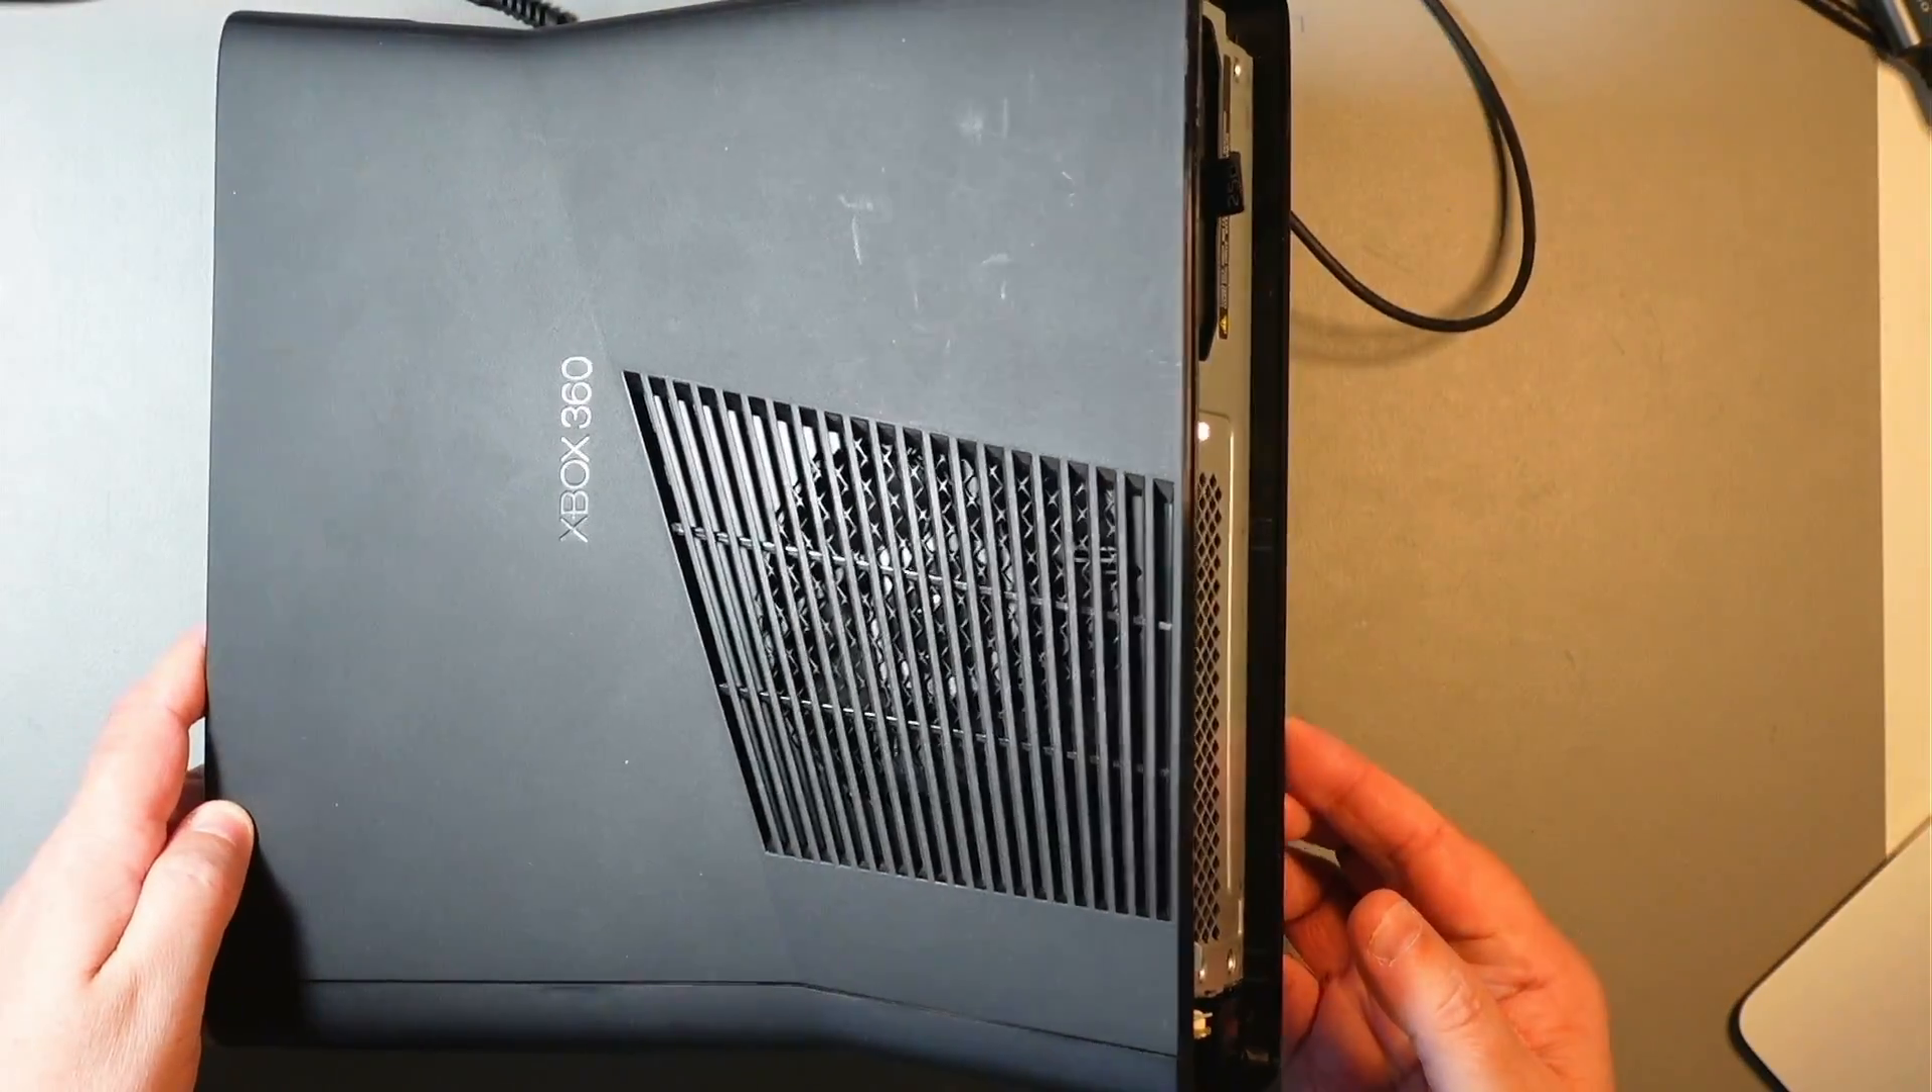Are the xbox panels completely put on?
No.